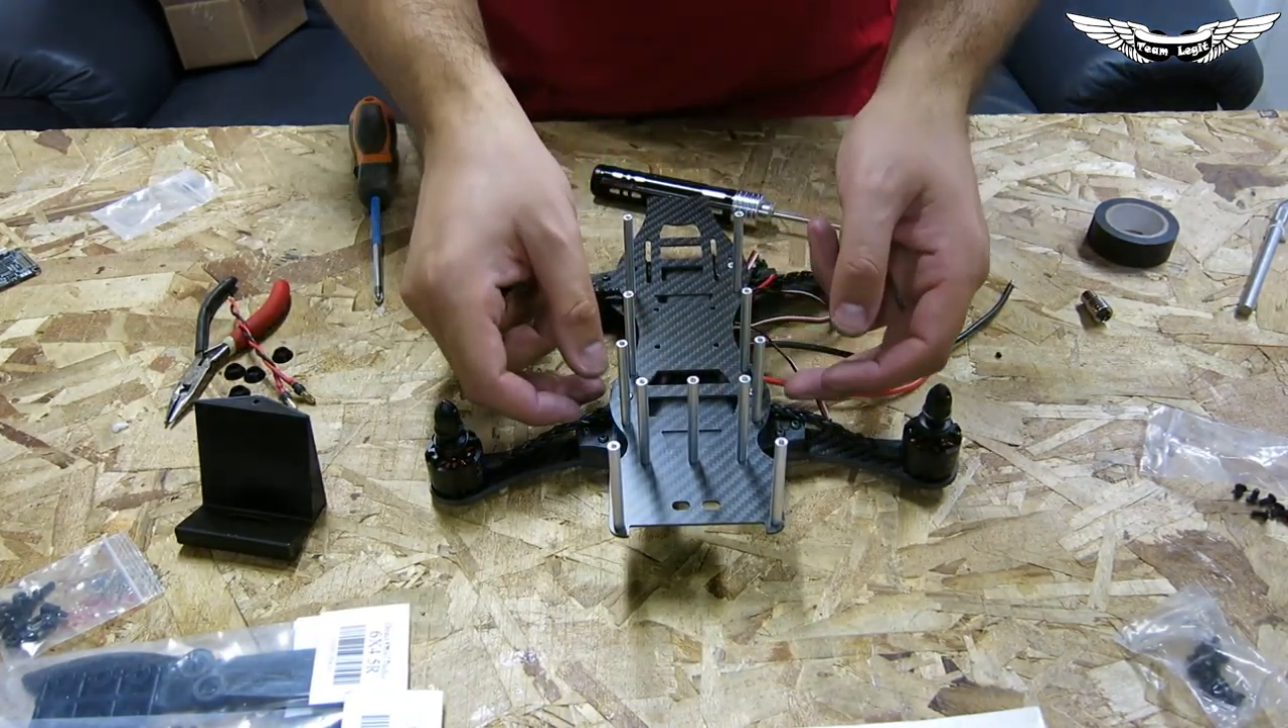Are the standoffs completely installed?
Yes.